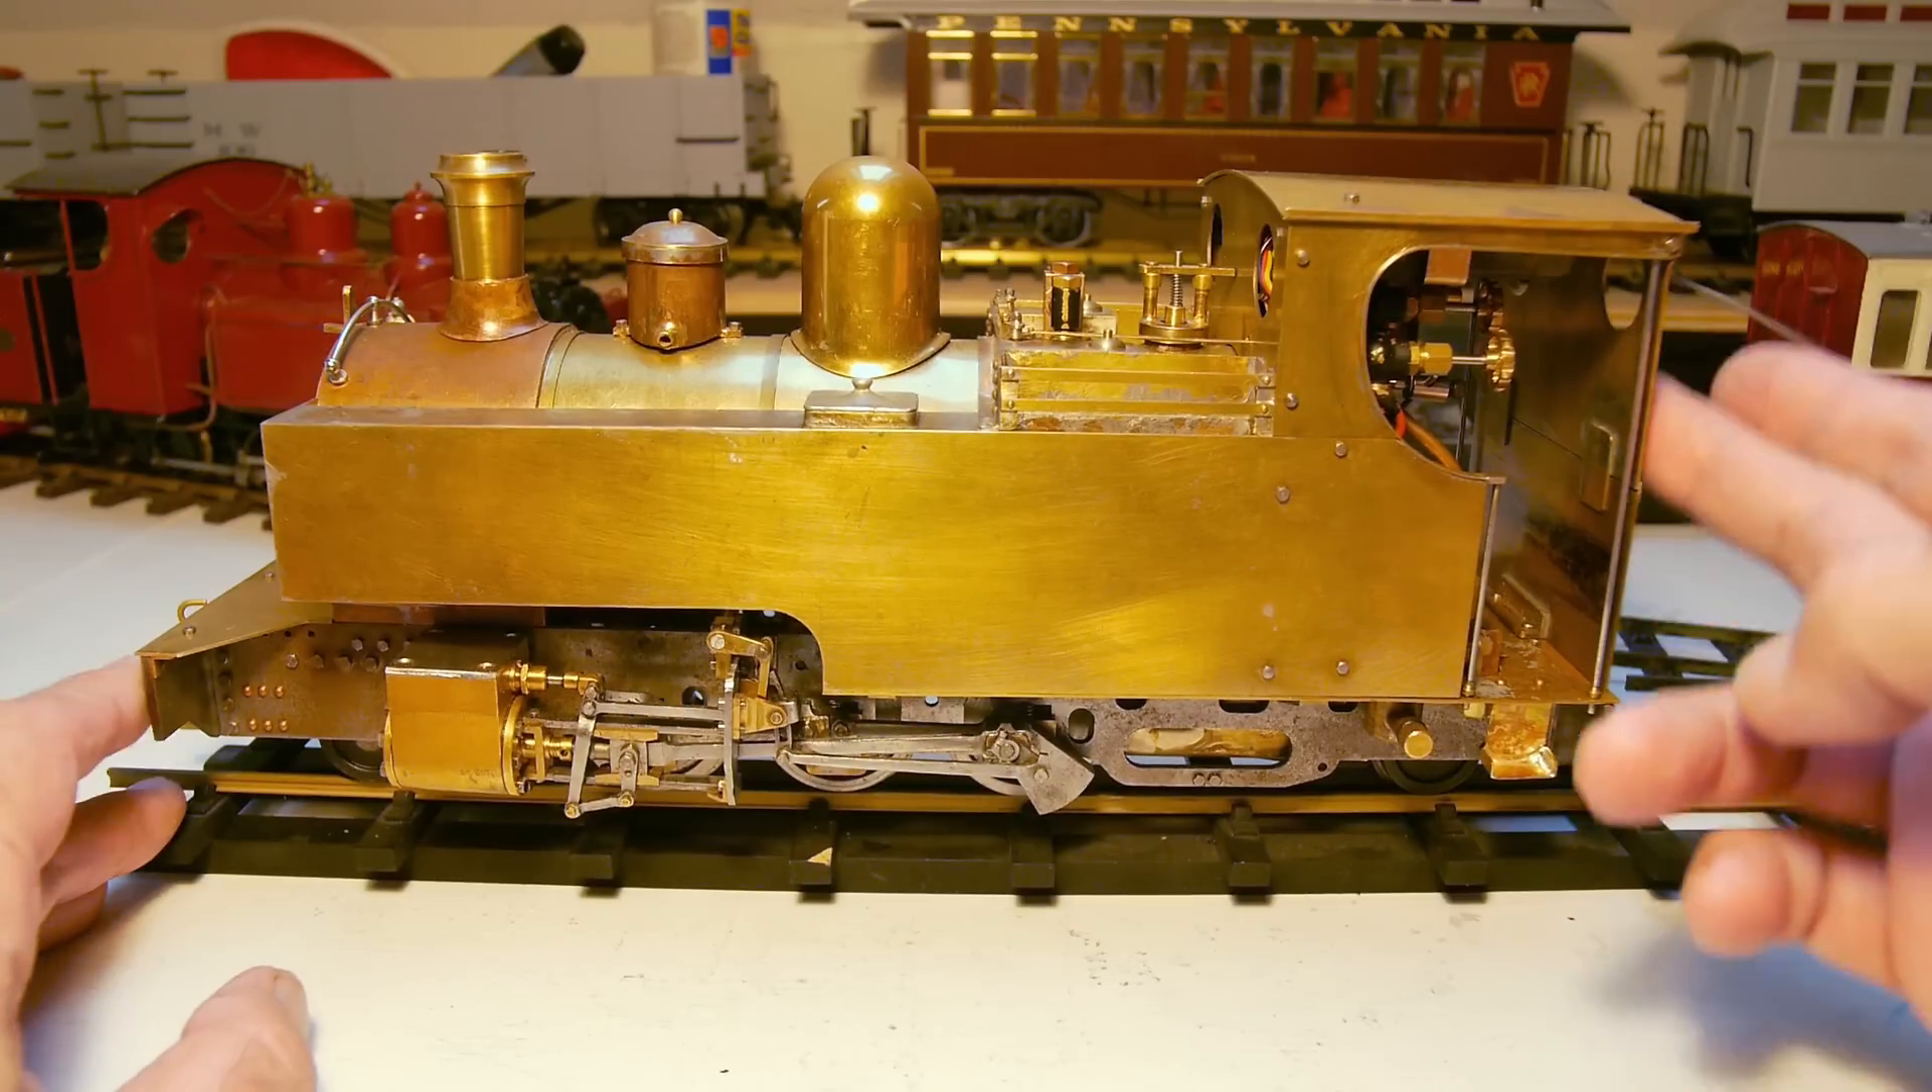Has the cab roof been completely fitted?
Yes.